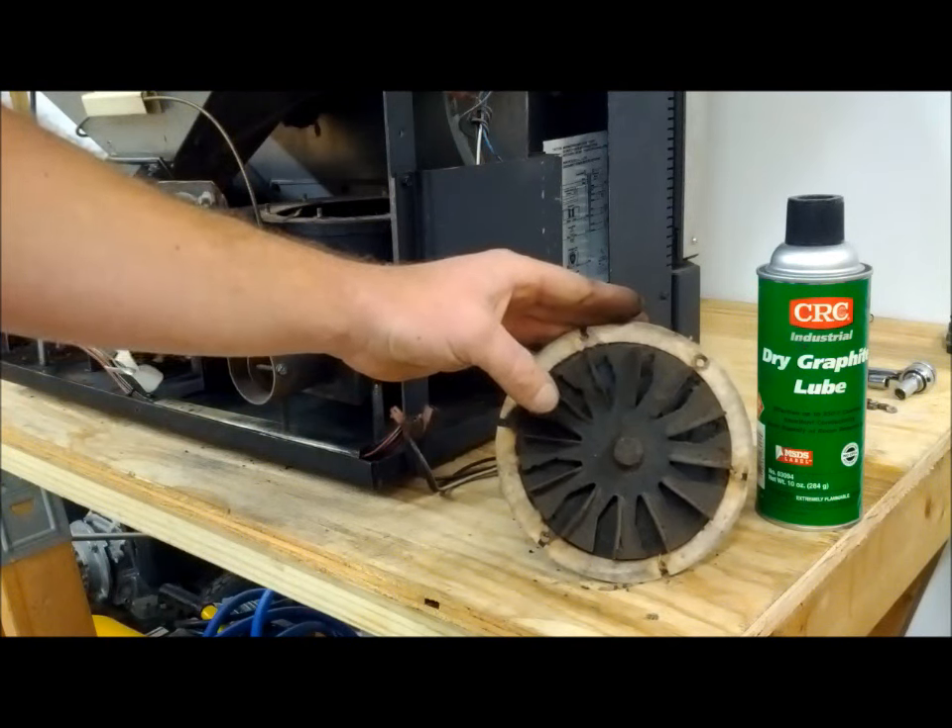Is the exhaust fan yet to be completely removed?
No.